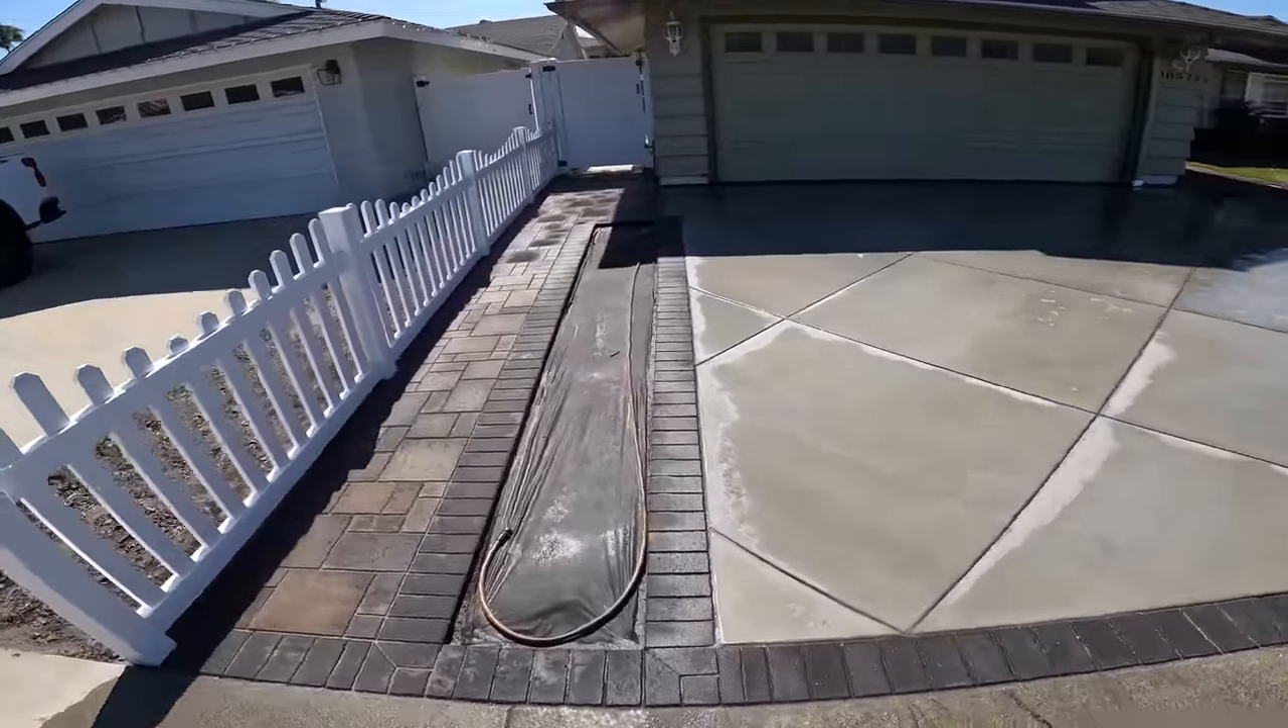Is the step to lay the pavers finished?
Yes.